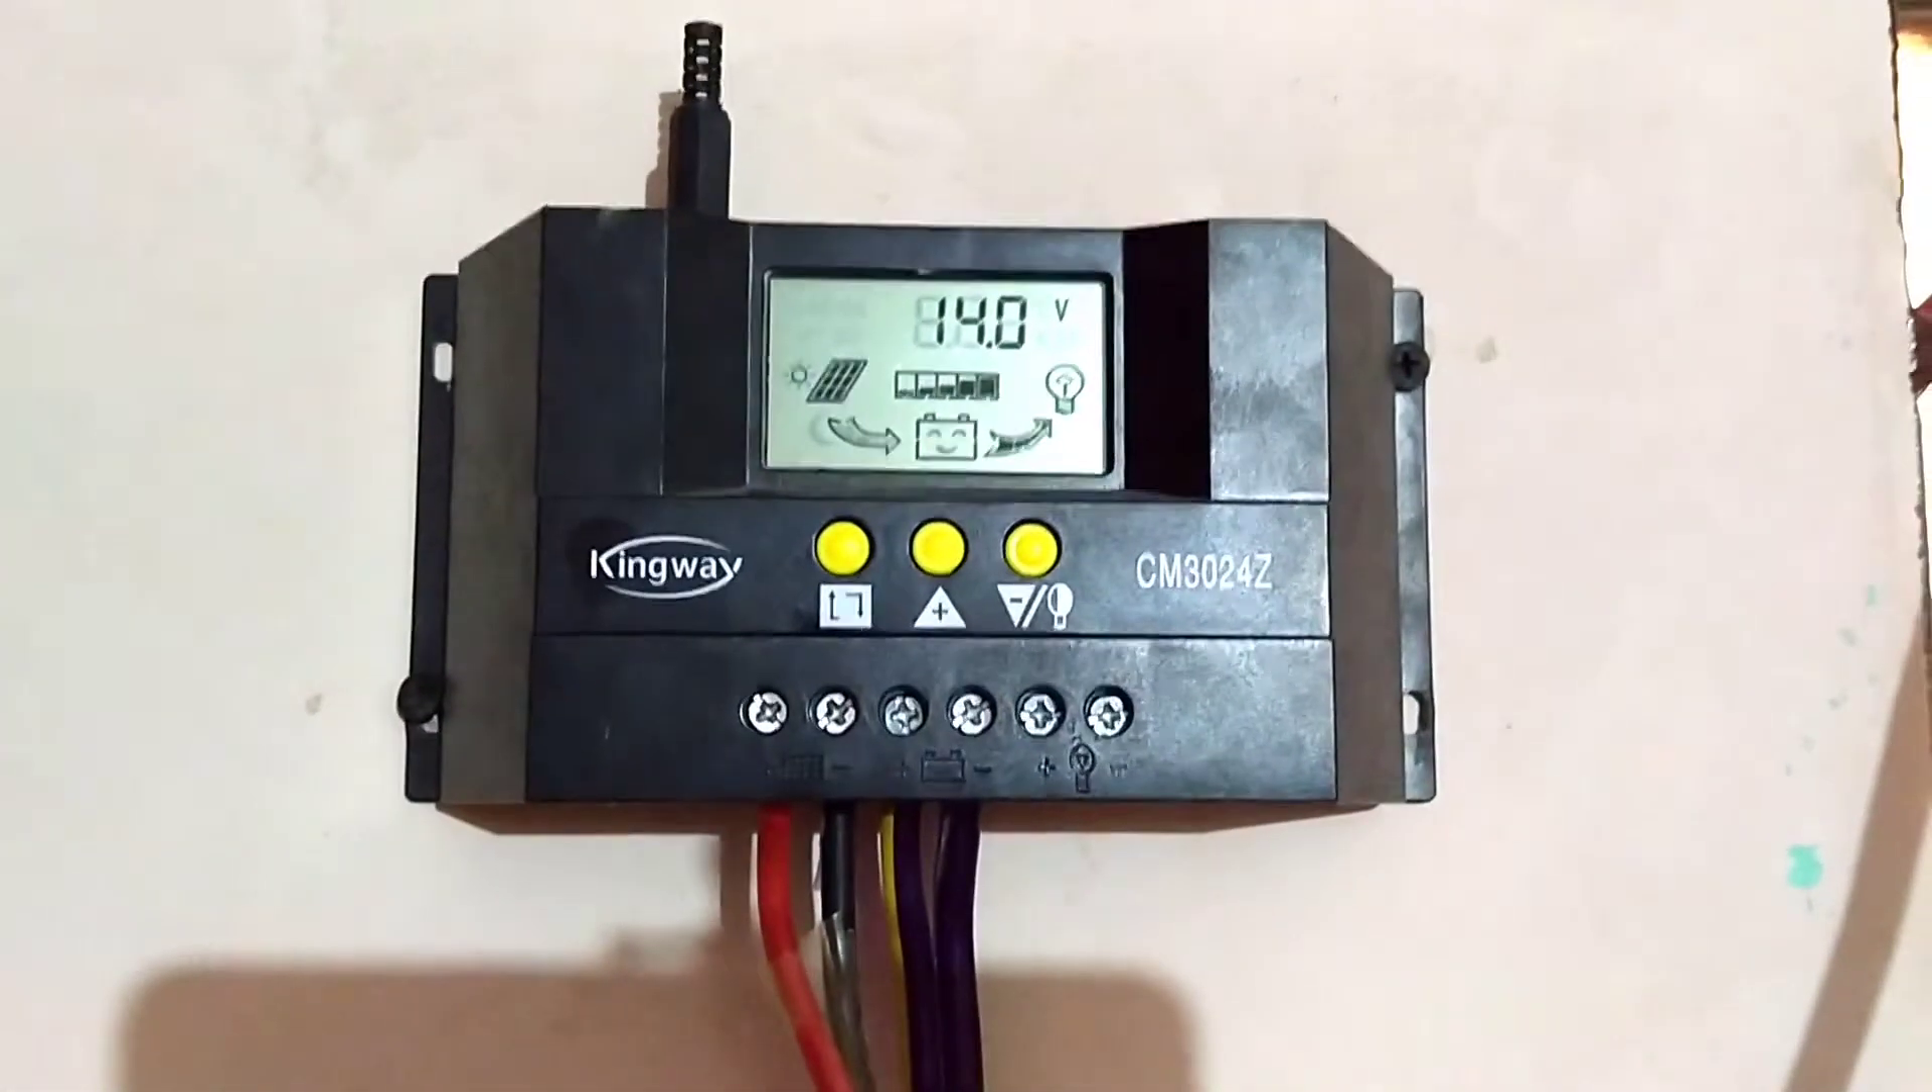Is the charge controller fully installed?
Yes.